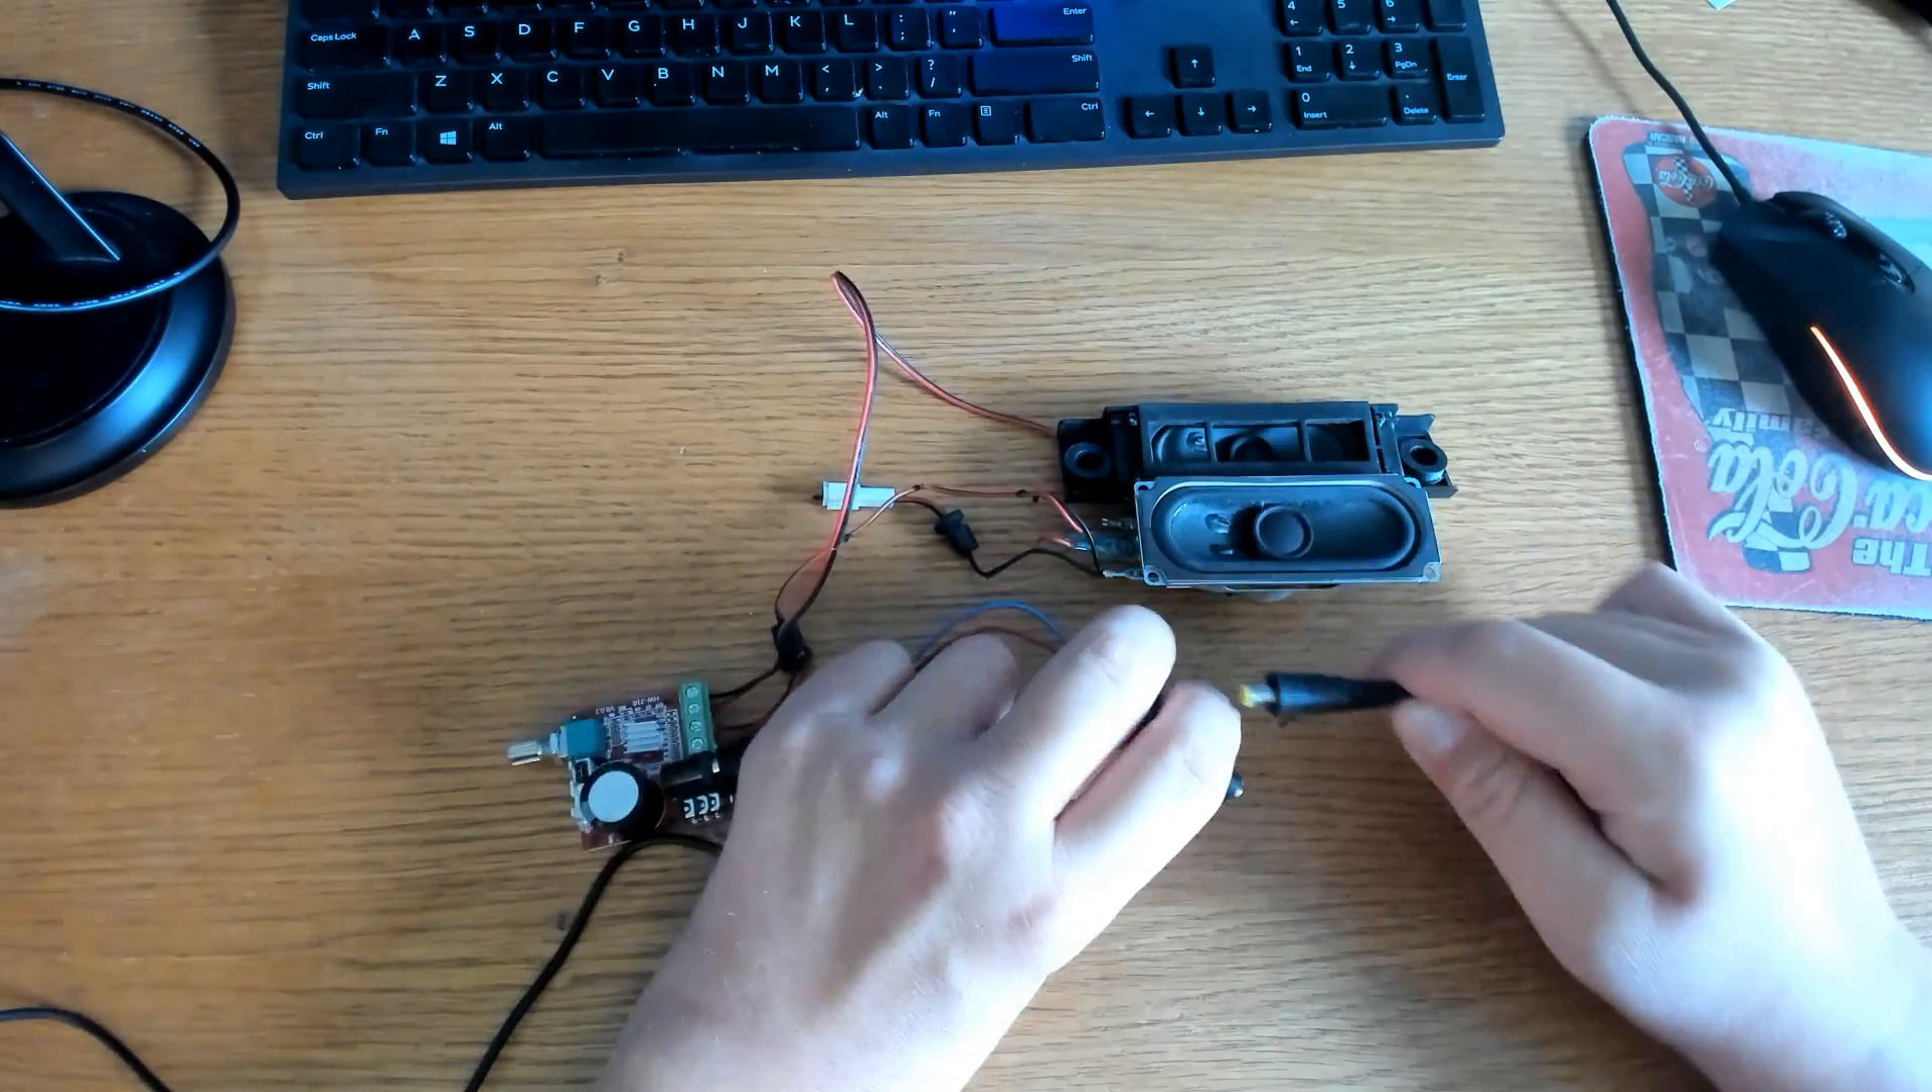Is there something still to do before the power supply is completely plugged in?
Yes.